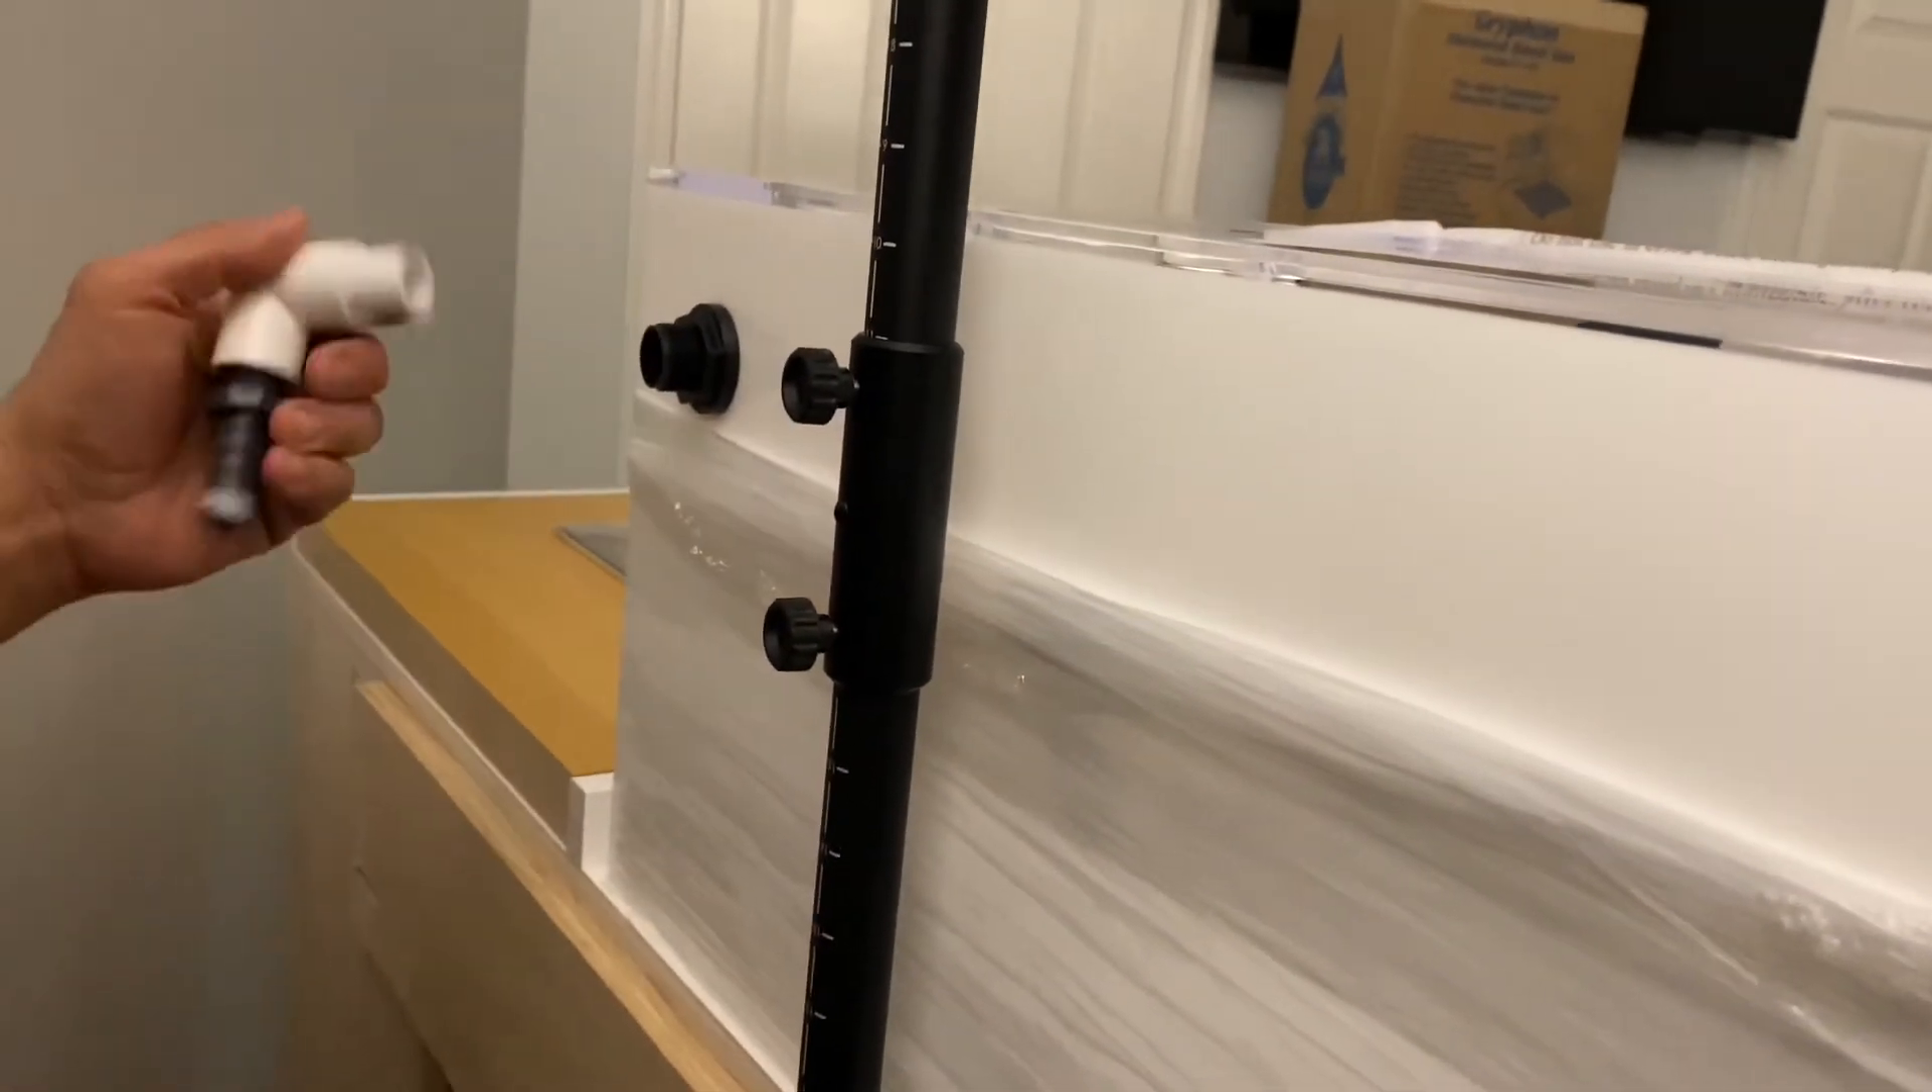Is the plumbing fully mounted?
No.